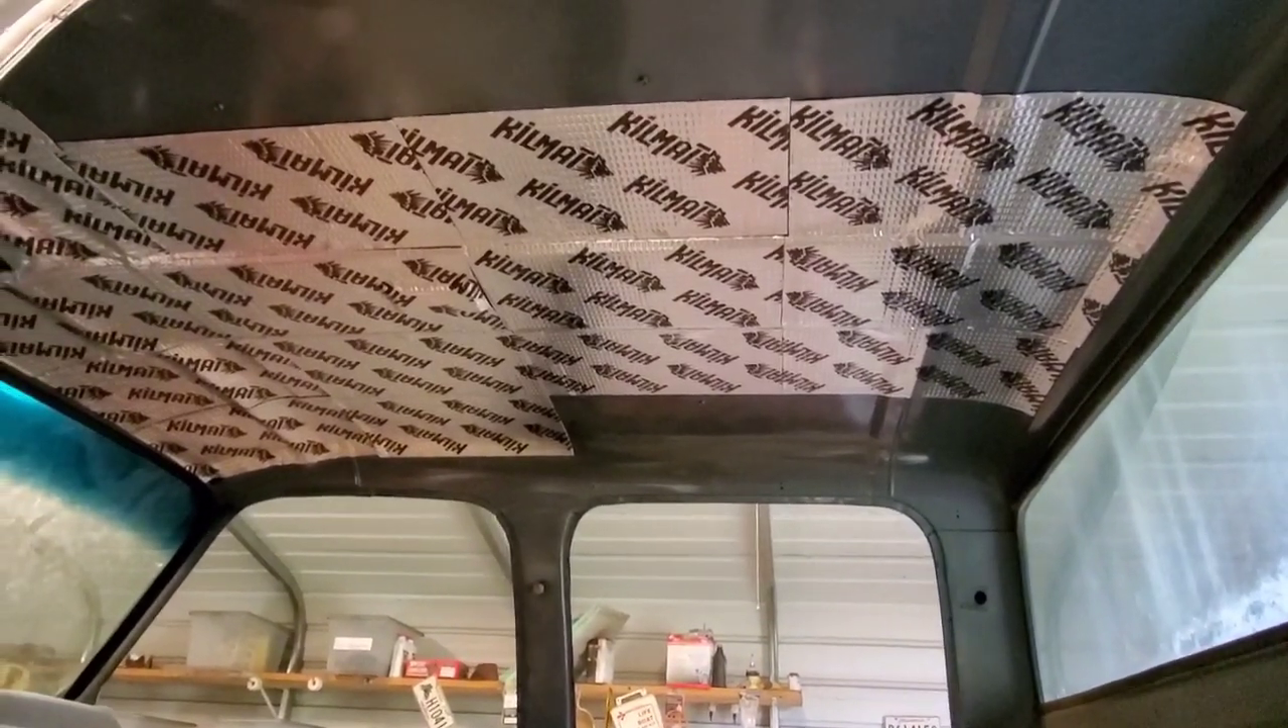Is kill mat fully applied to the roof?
No.